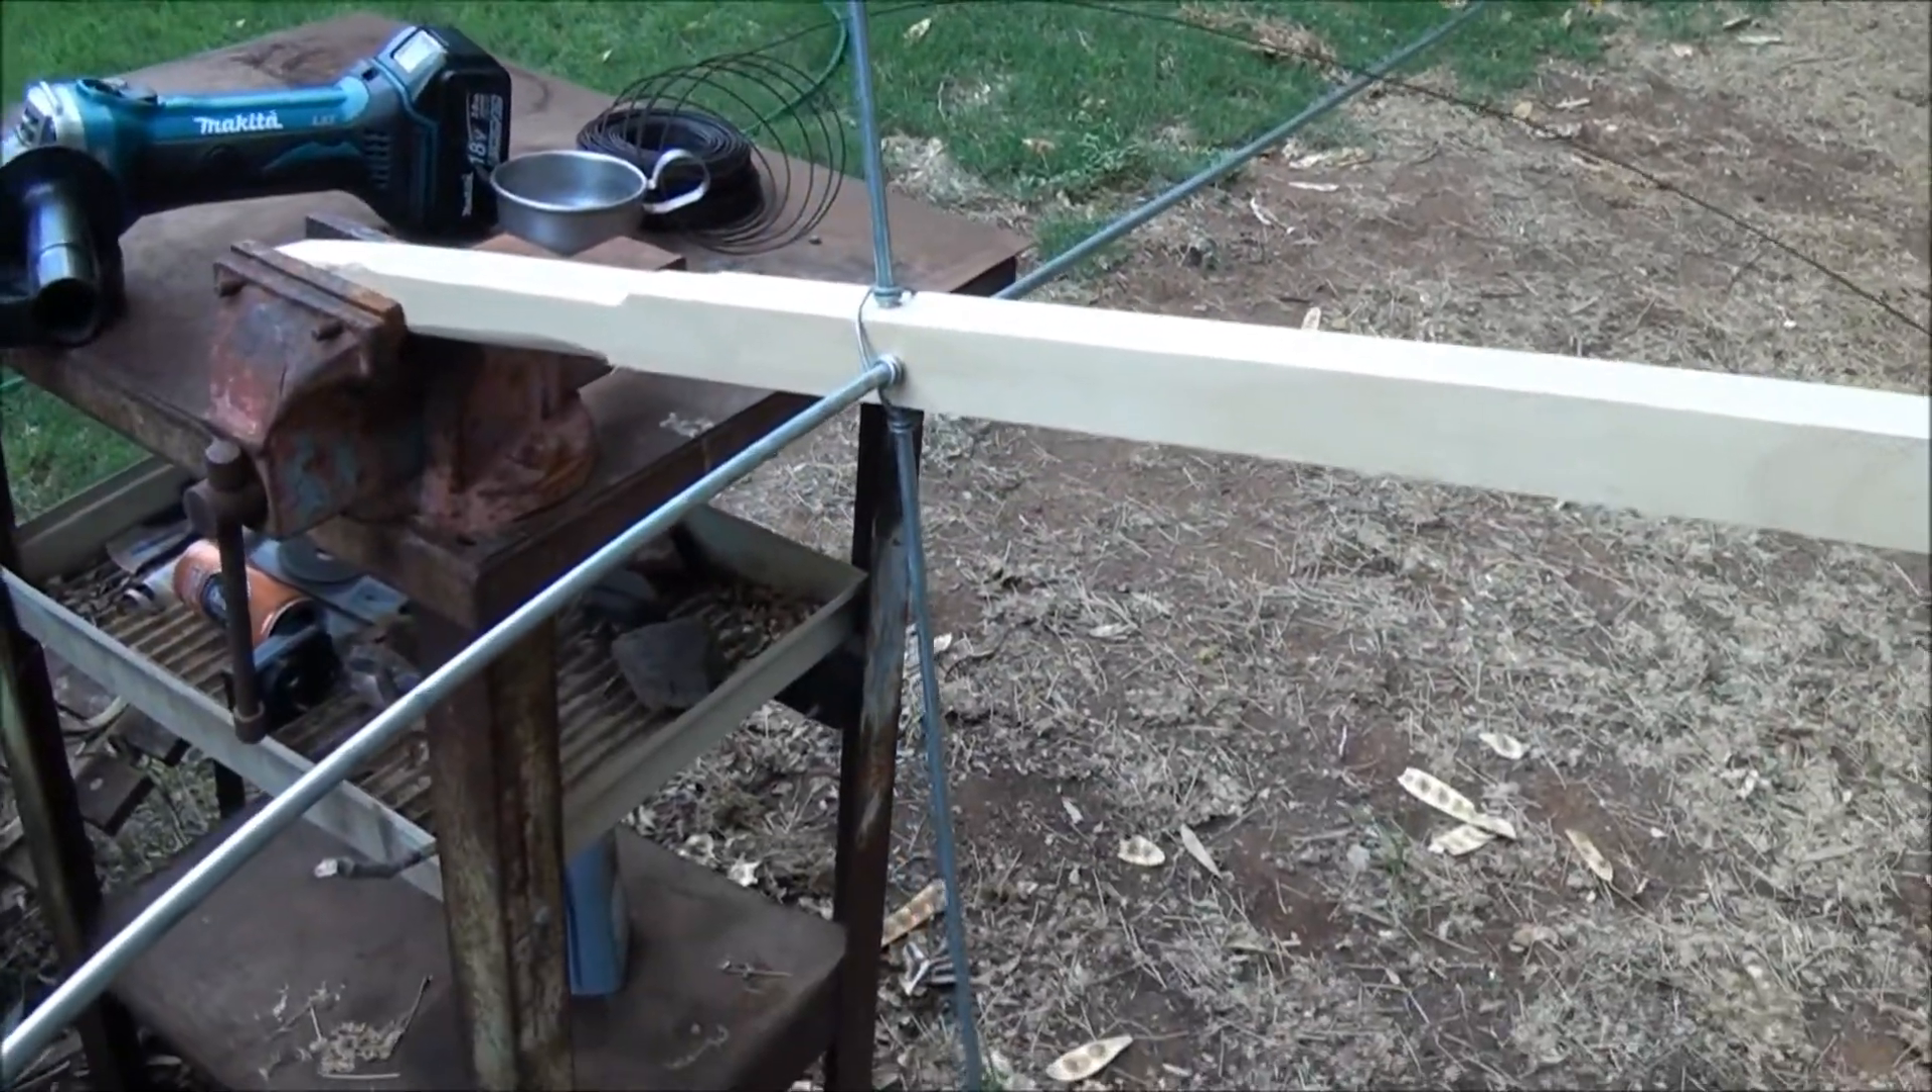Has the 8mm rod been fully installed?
Yes.